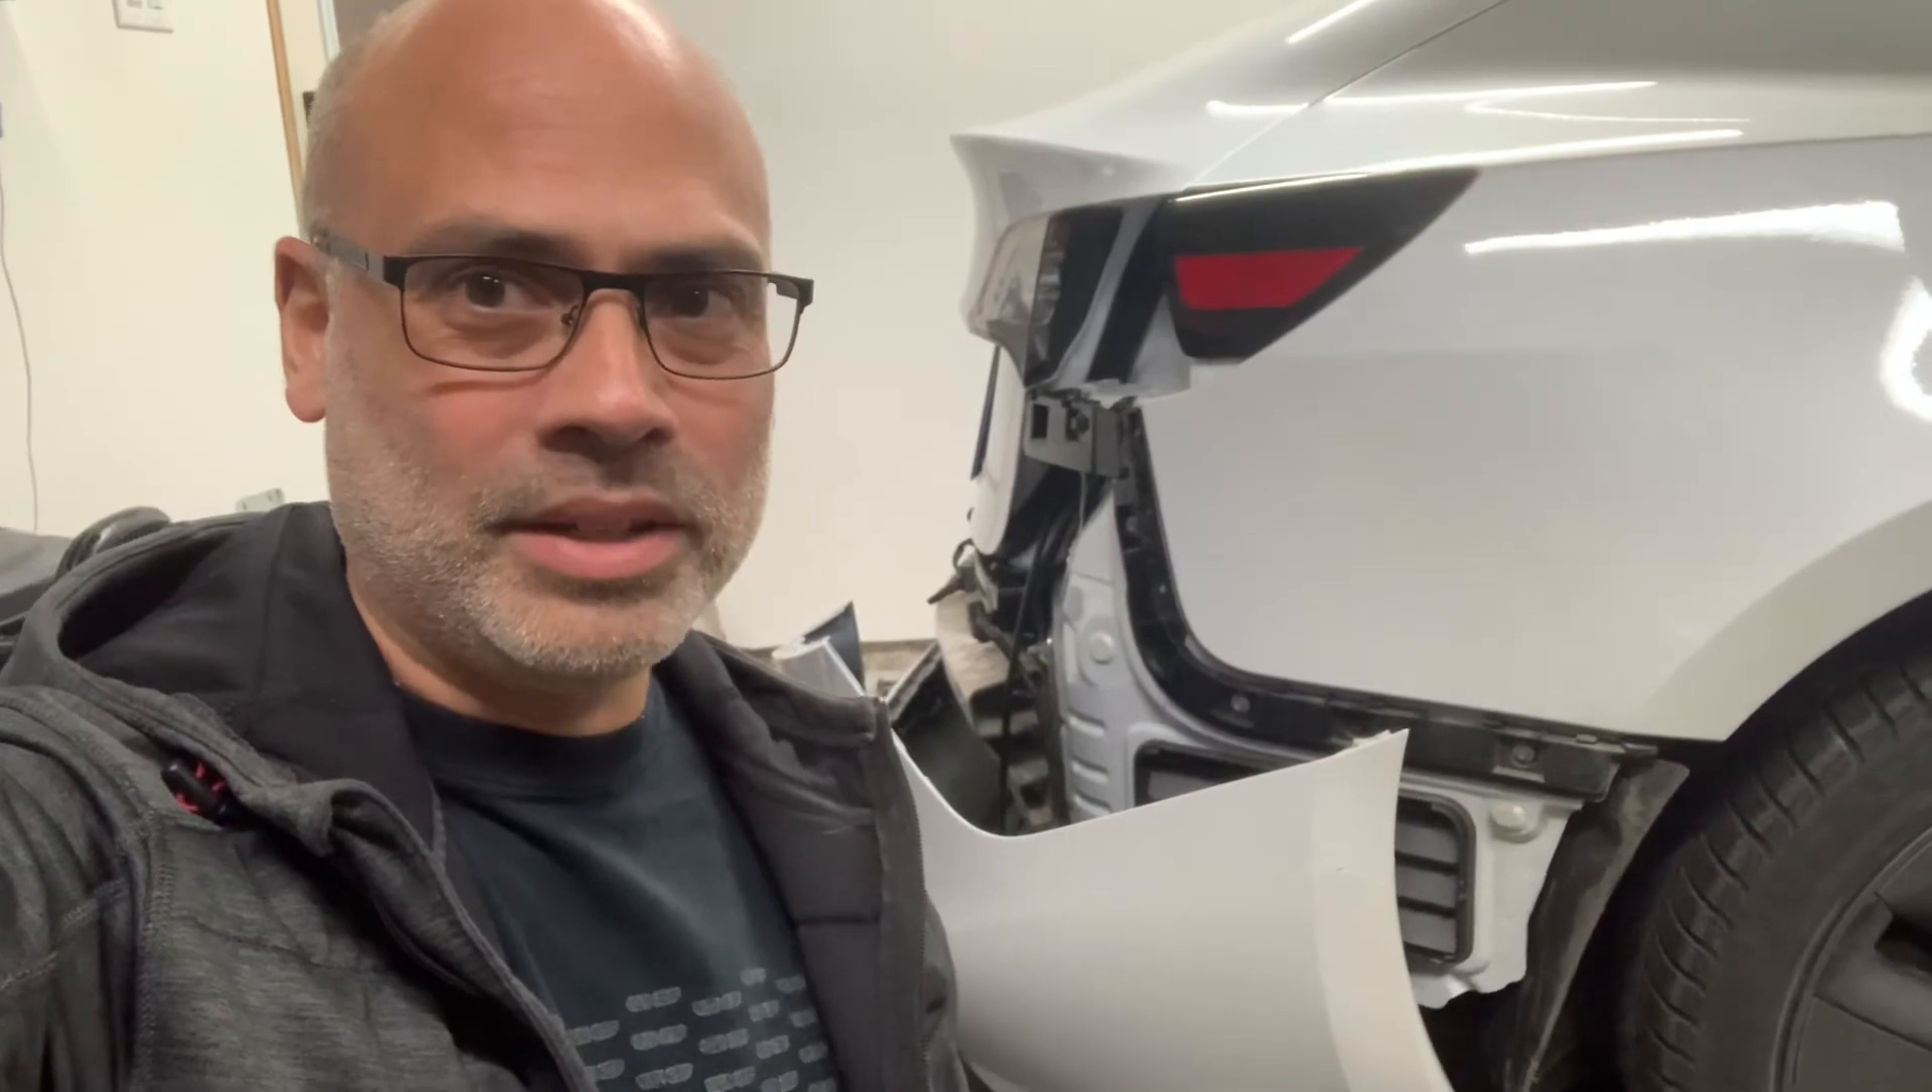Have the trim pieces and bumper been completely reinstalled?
No.